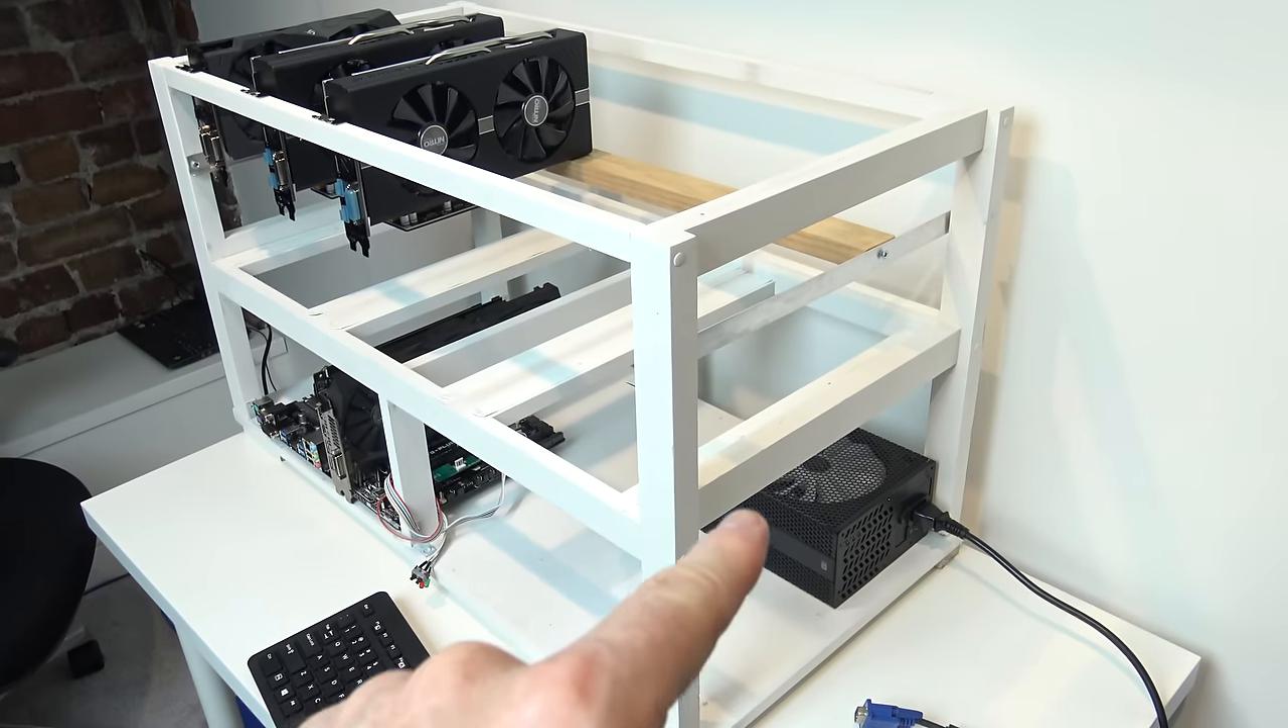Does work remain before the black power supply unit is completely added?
No.